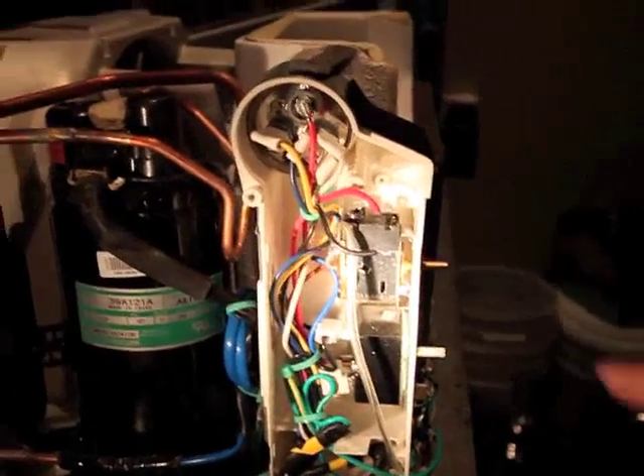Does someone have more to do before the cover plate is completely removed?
No.